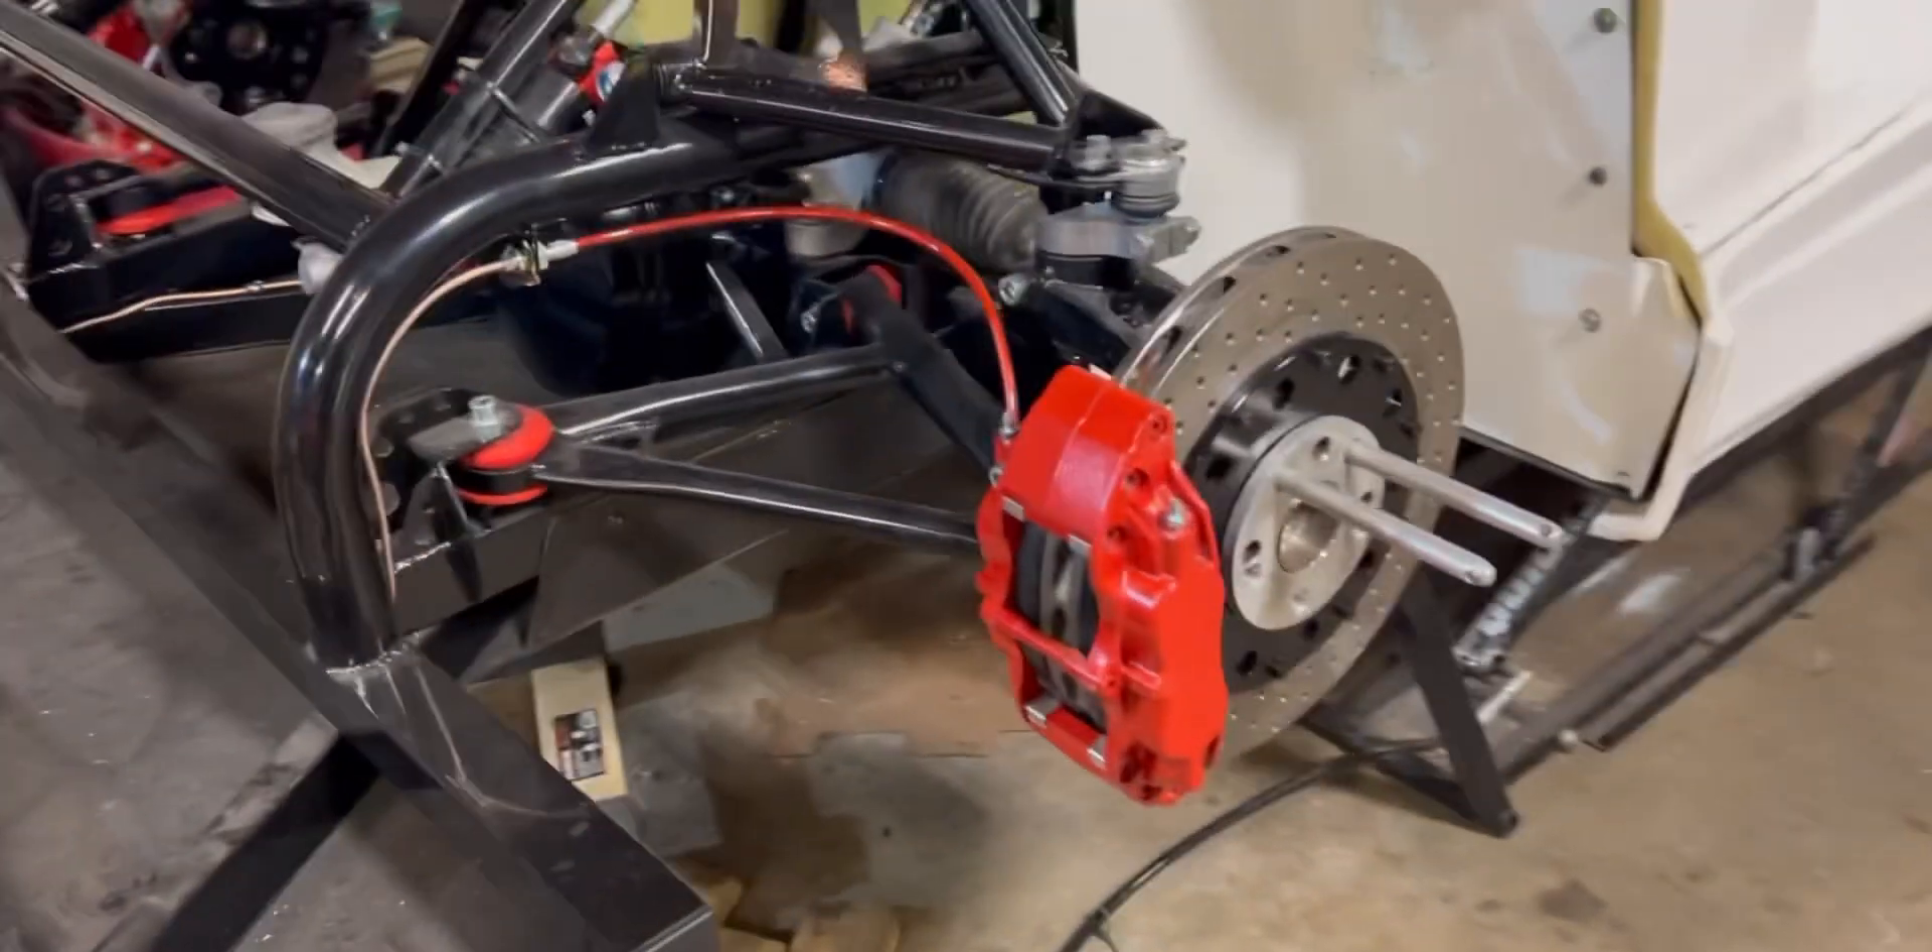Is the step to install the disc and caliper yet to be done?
No.